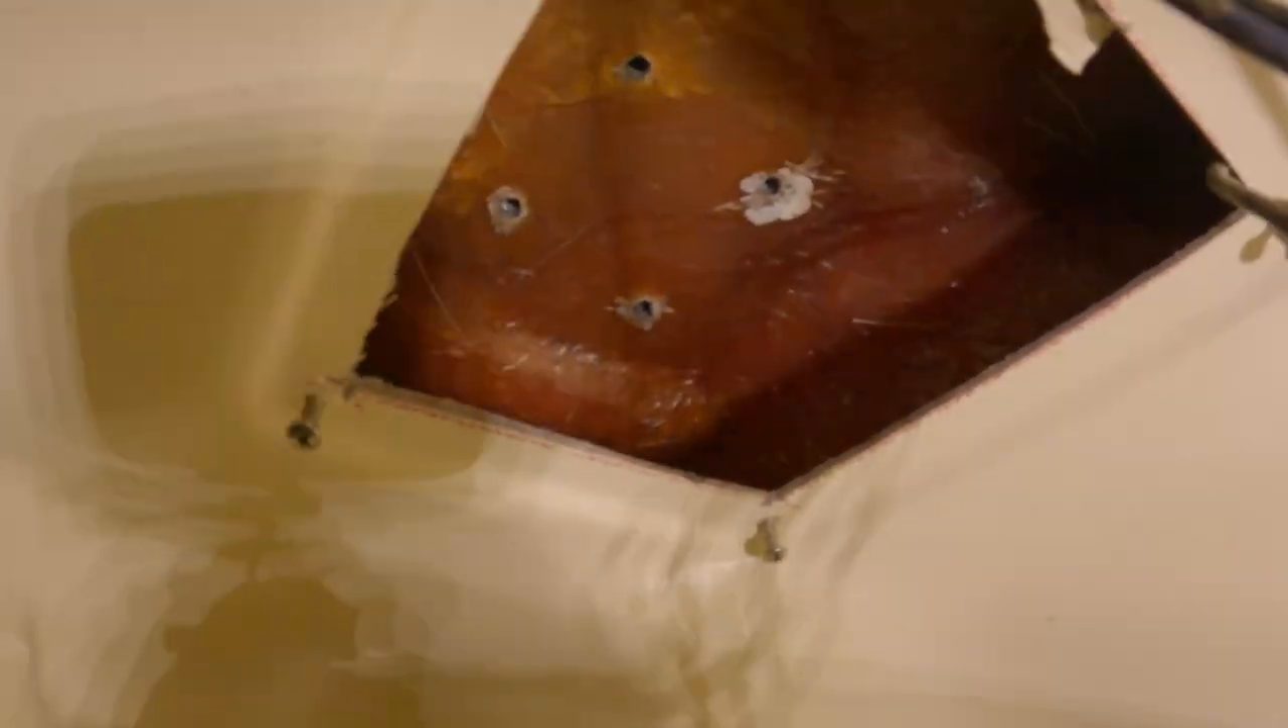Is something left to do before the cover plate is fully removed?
No.